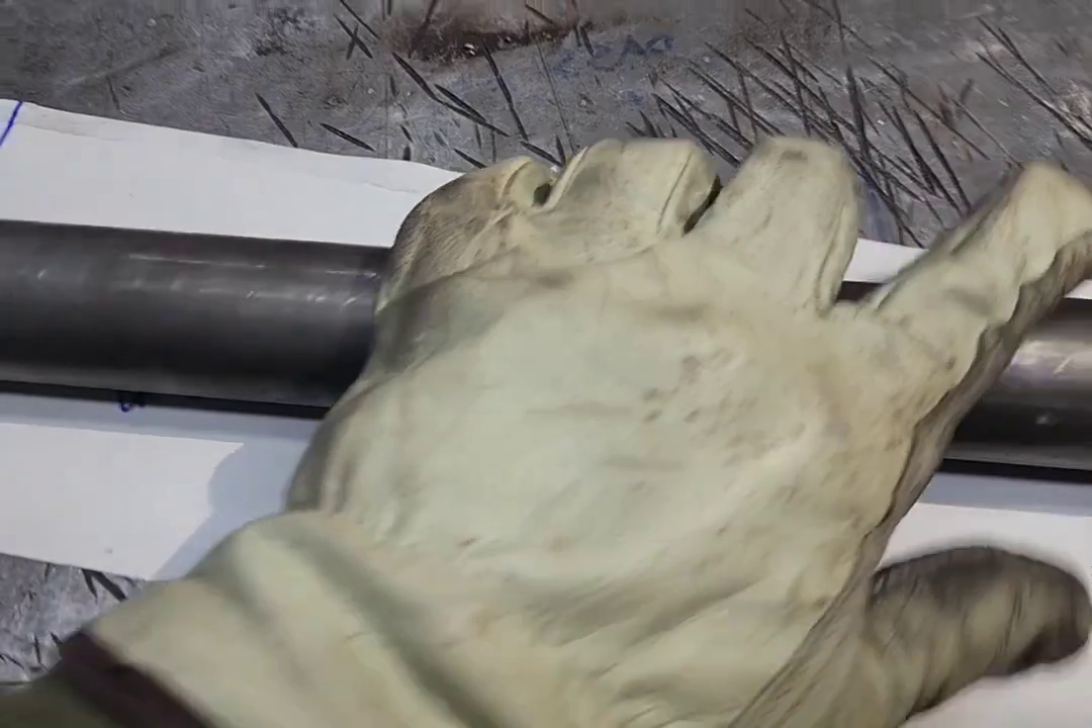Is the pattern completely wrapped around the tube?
No.